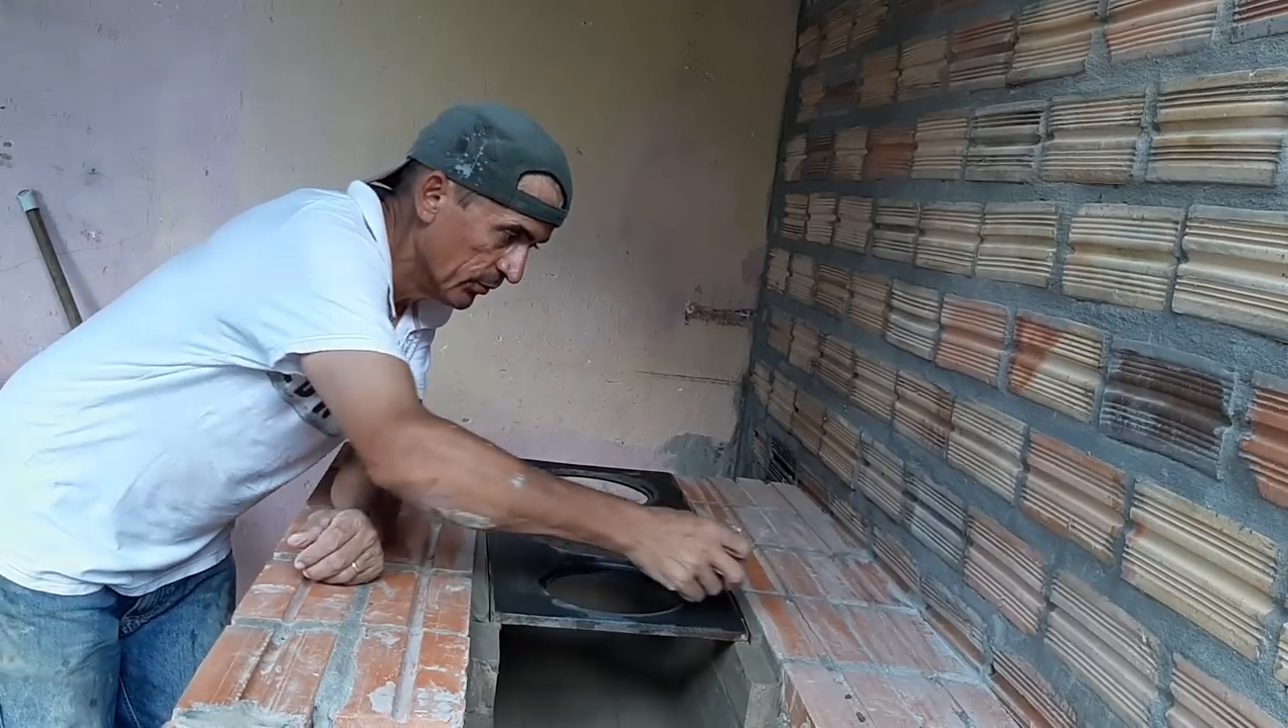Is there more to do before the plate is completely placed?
No.